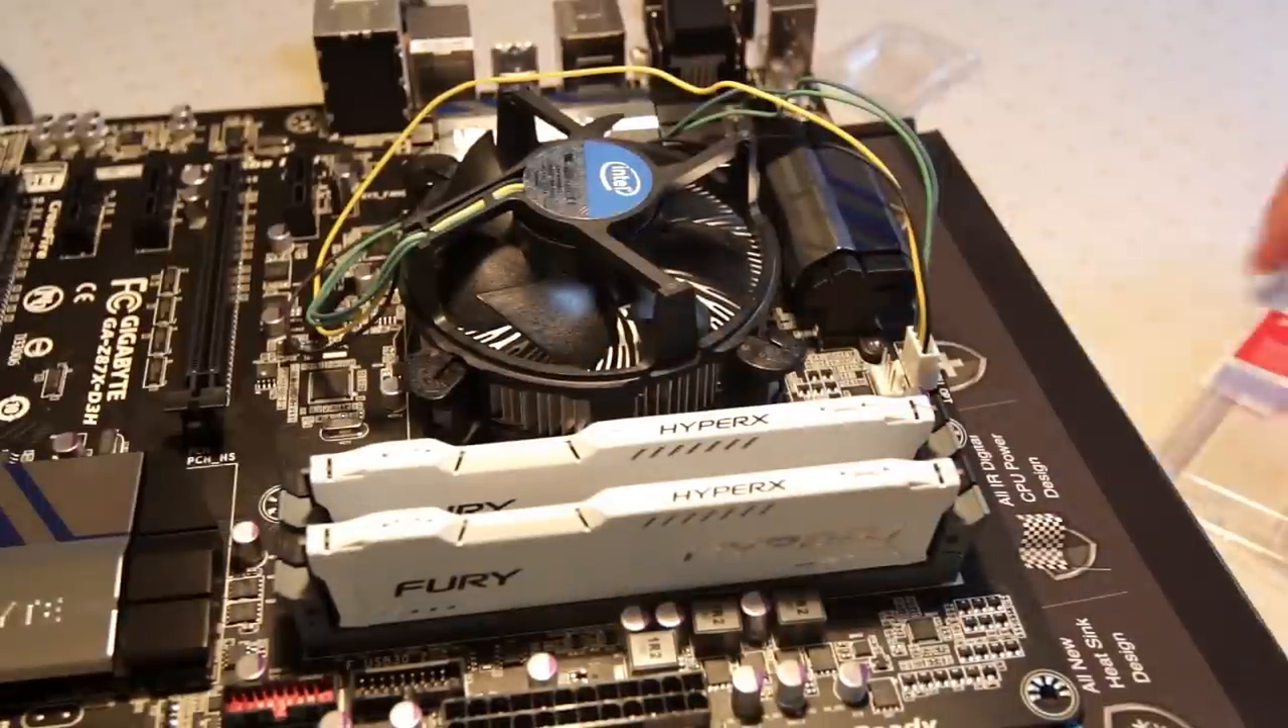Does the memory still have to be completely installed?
No.